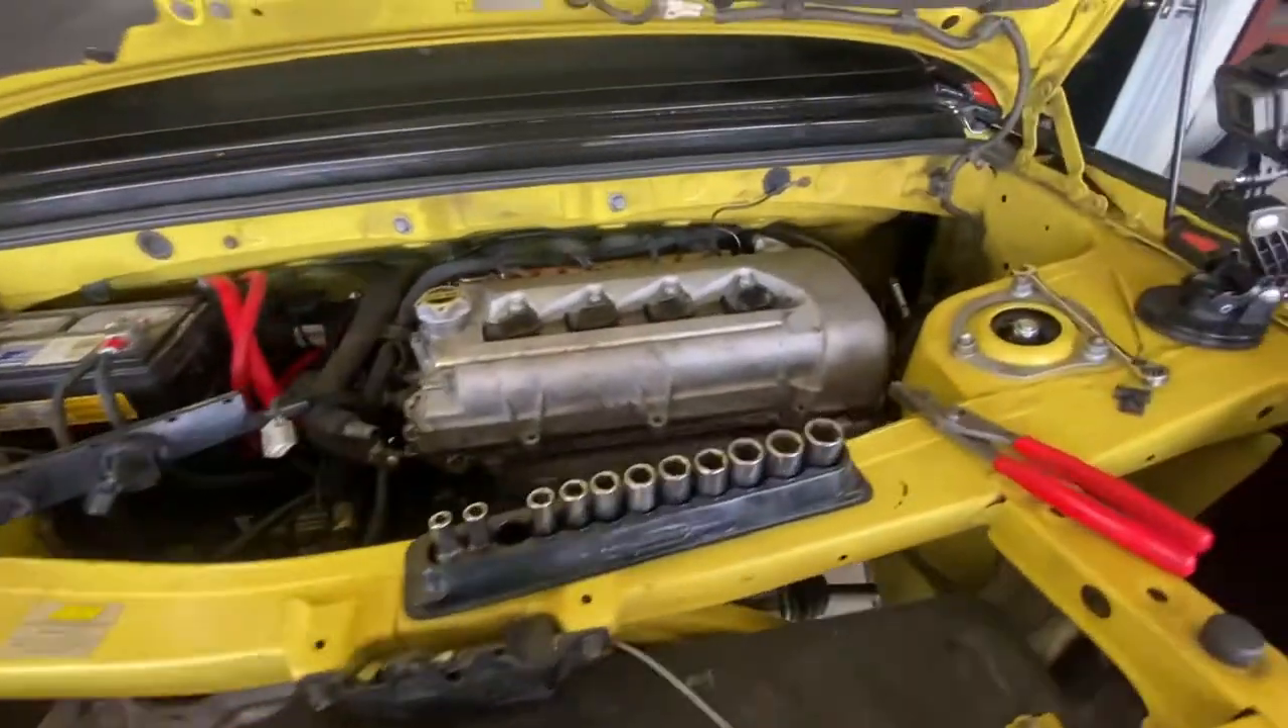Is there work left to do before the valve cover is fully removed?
Yes.